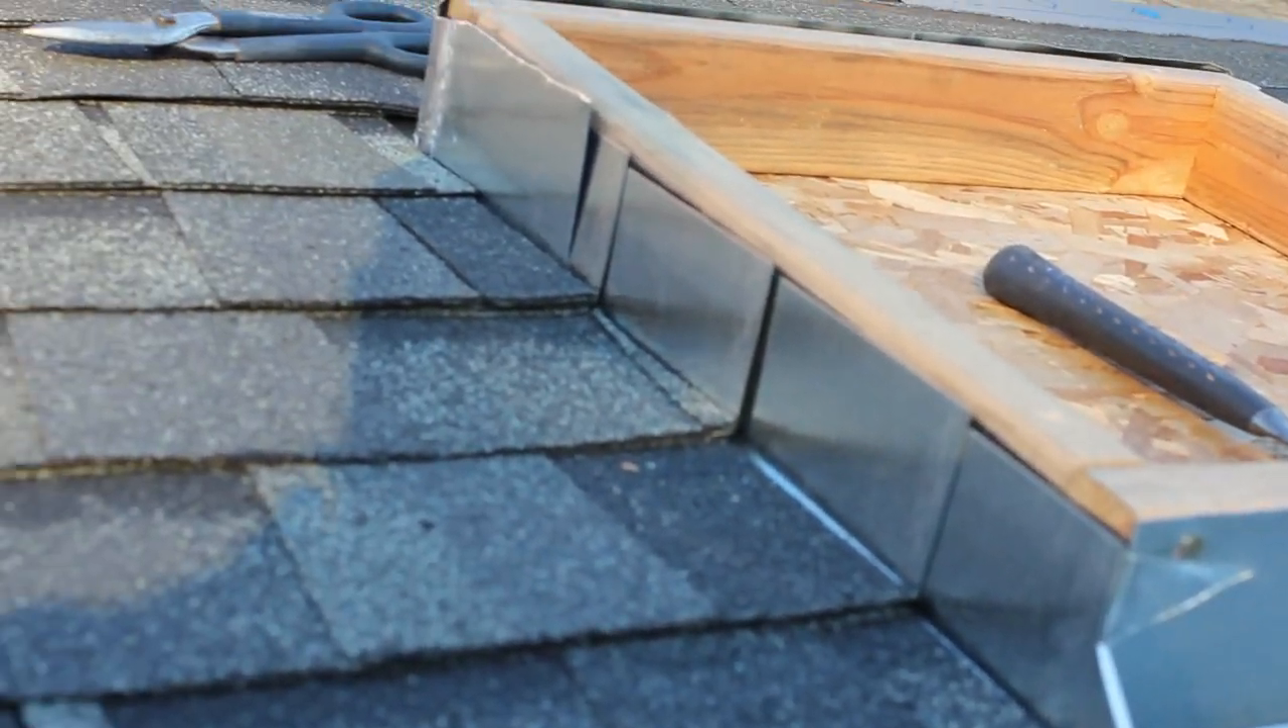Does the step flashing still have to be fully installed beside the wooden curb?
No.